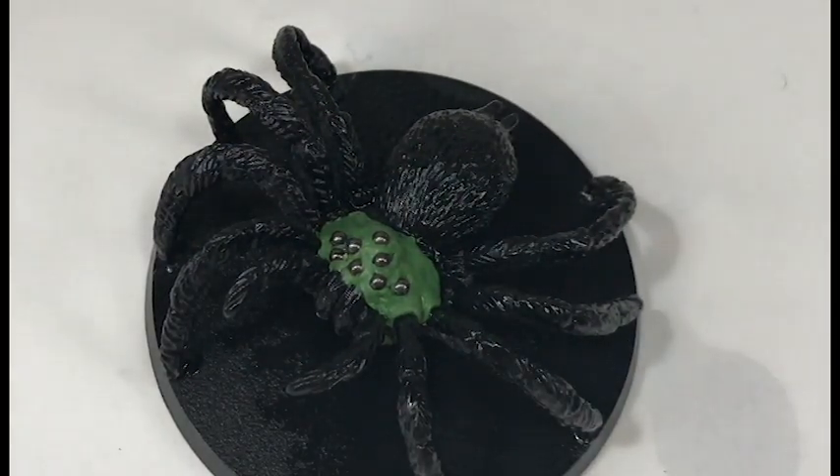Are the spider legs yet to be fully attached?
No.